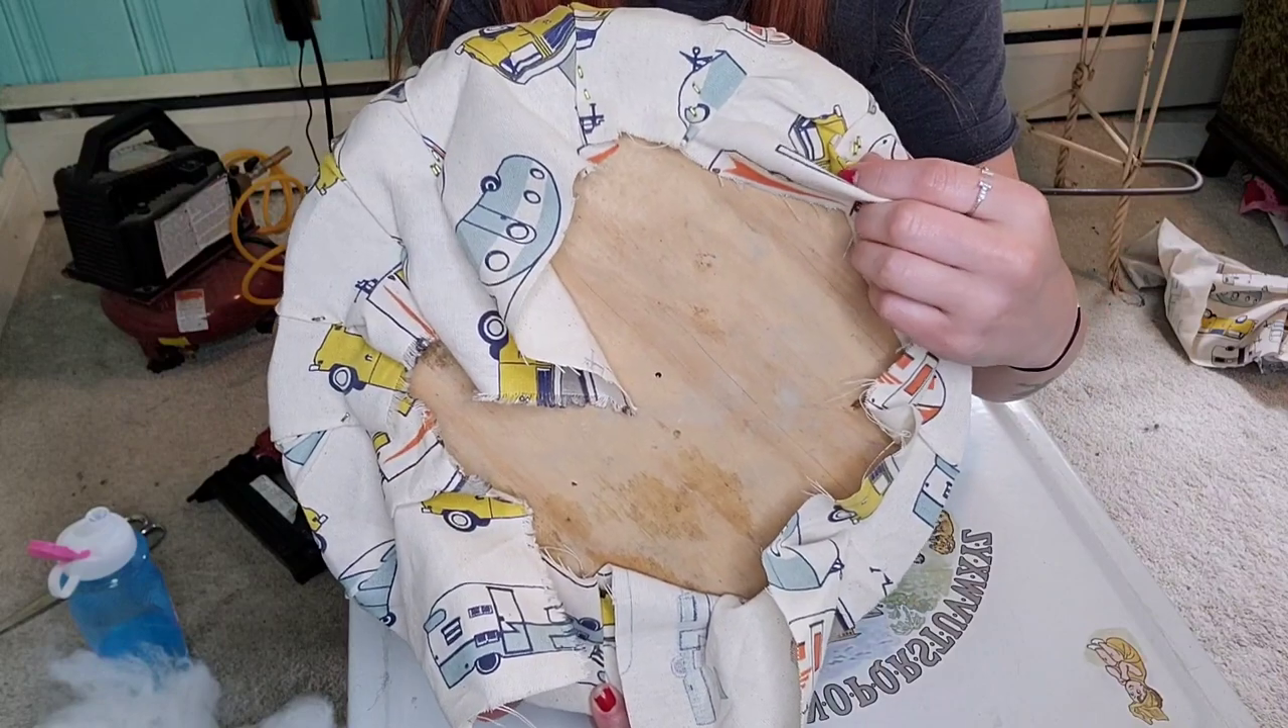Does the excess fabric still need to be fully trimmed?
Yes.